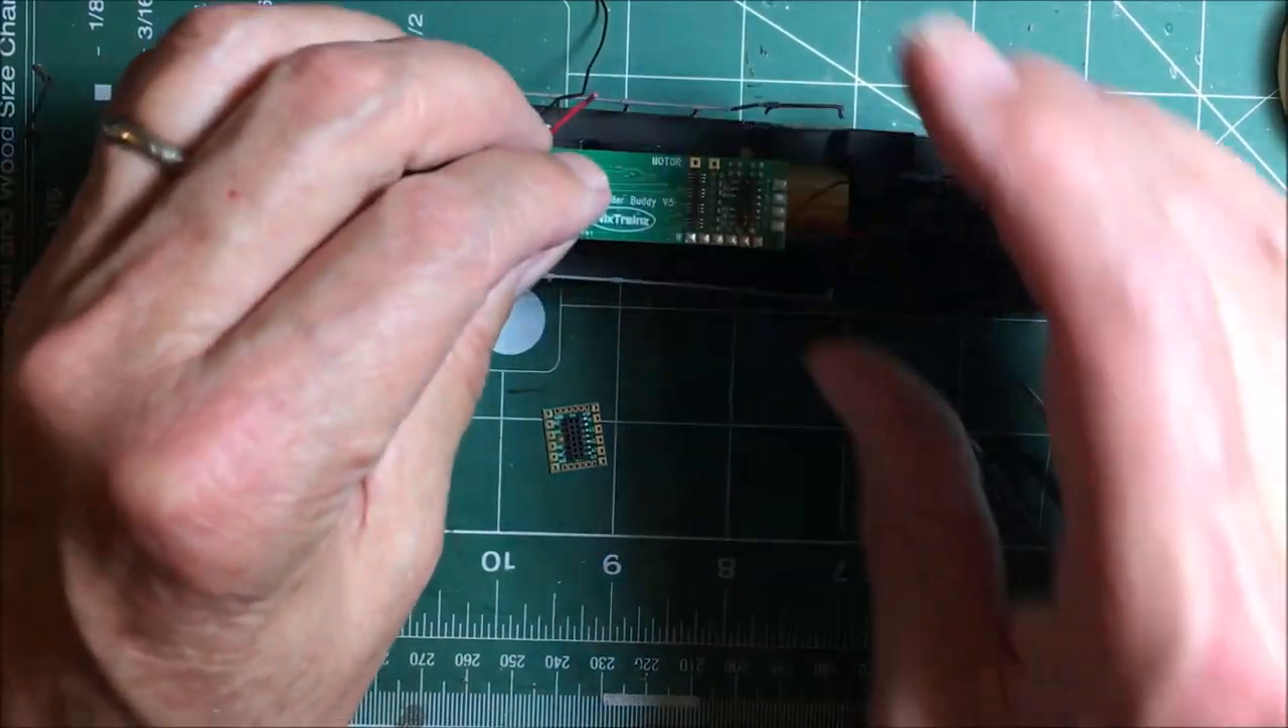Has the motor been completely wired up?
No.